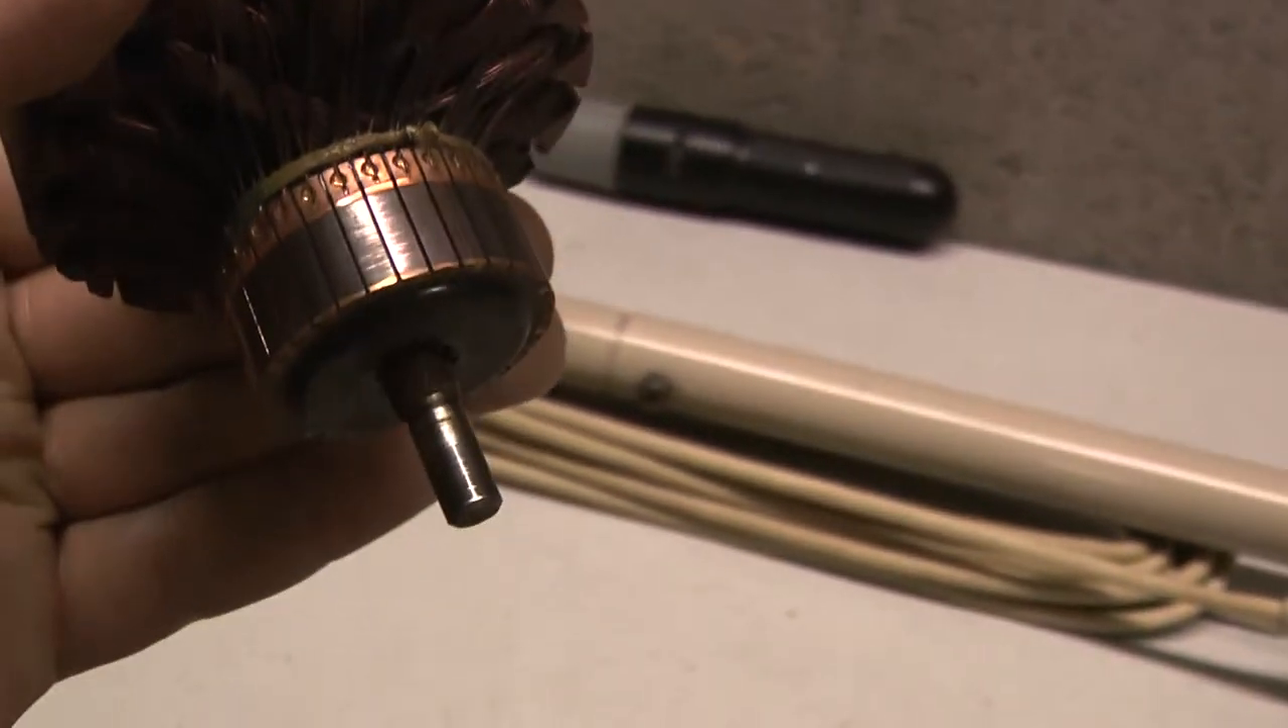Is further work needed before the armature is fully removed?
No.